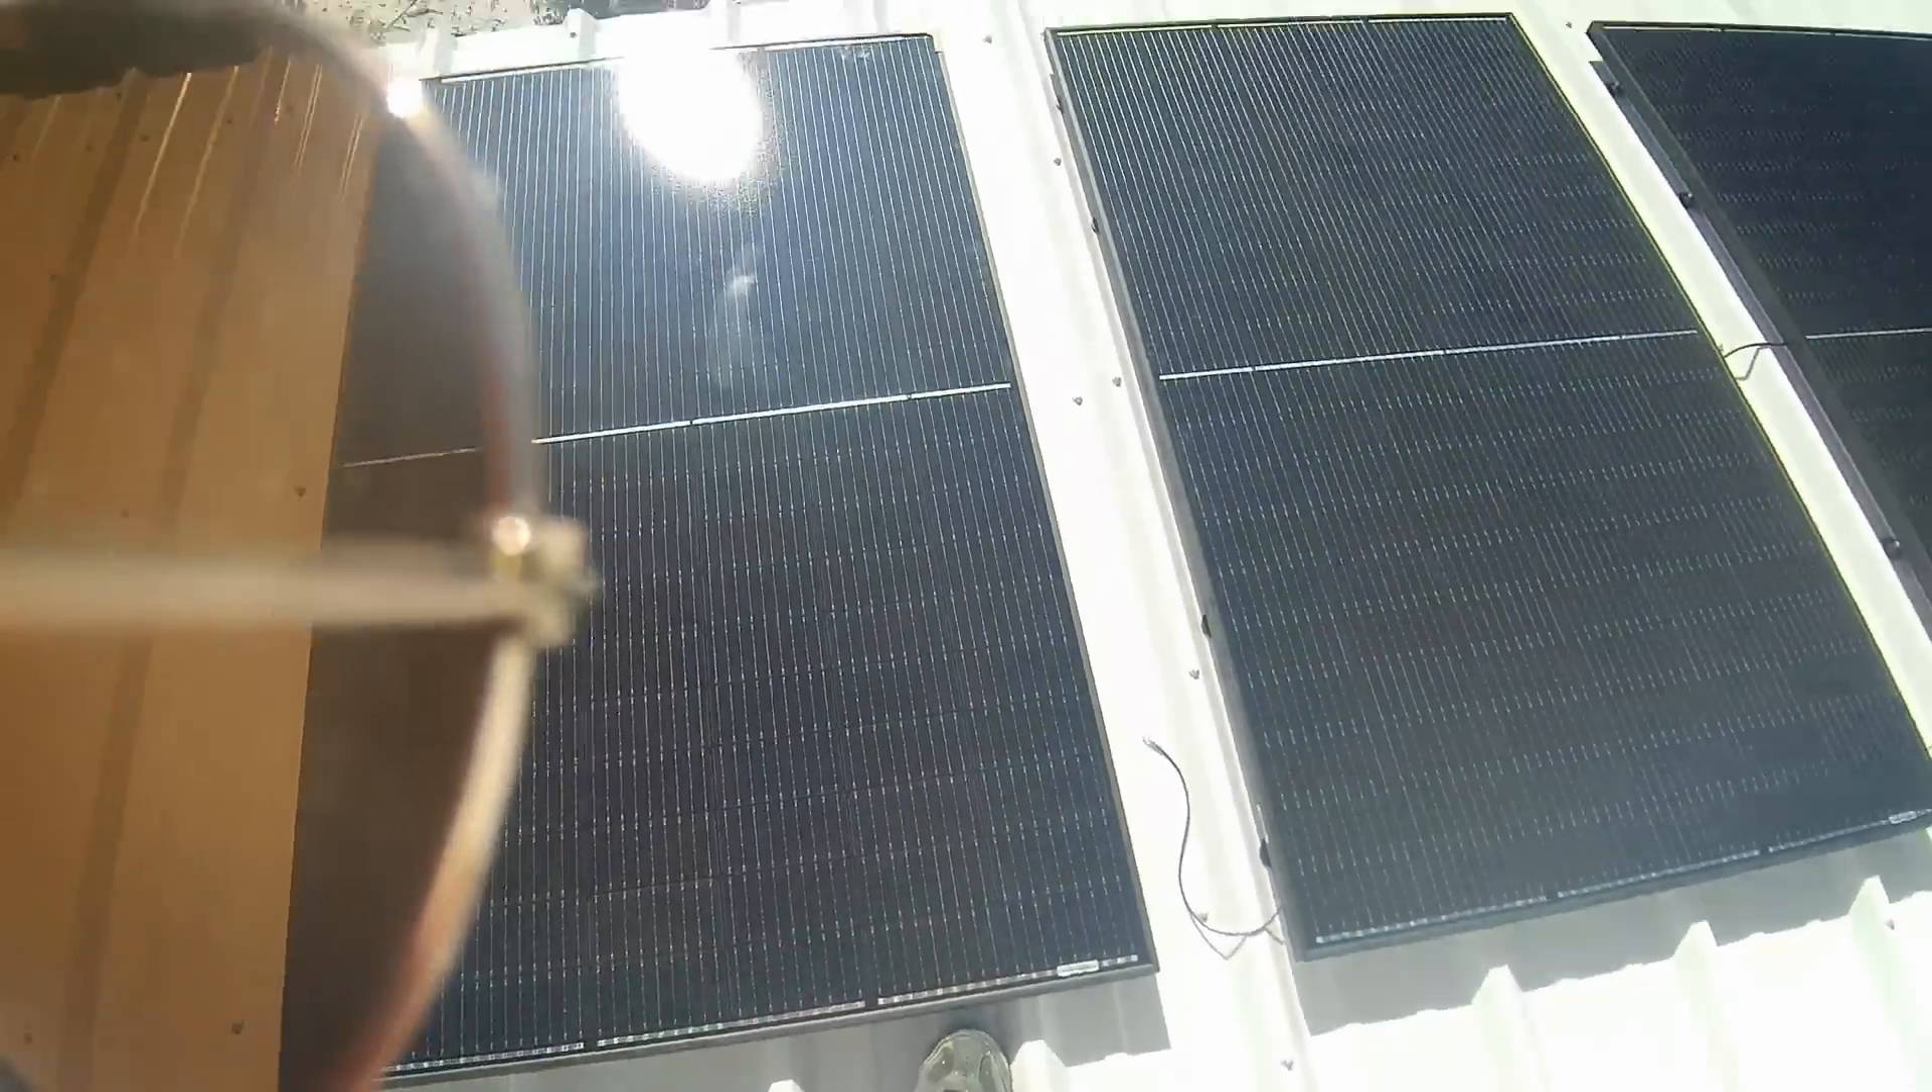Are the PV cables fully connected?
No.